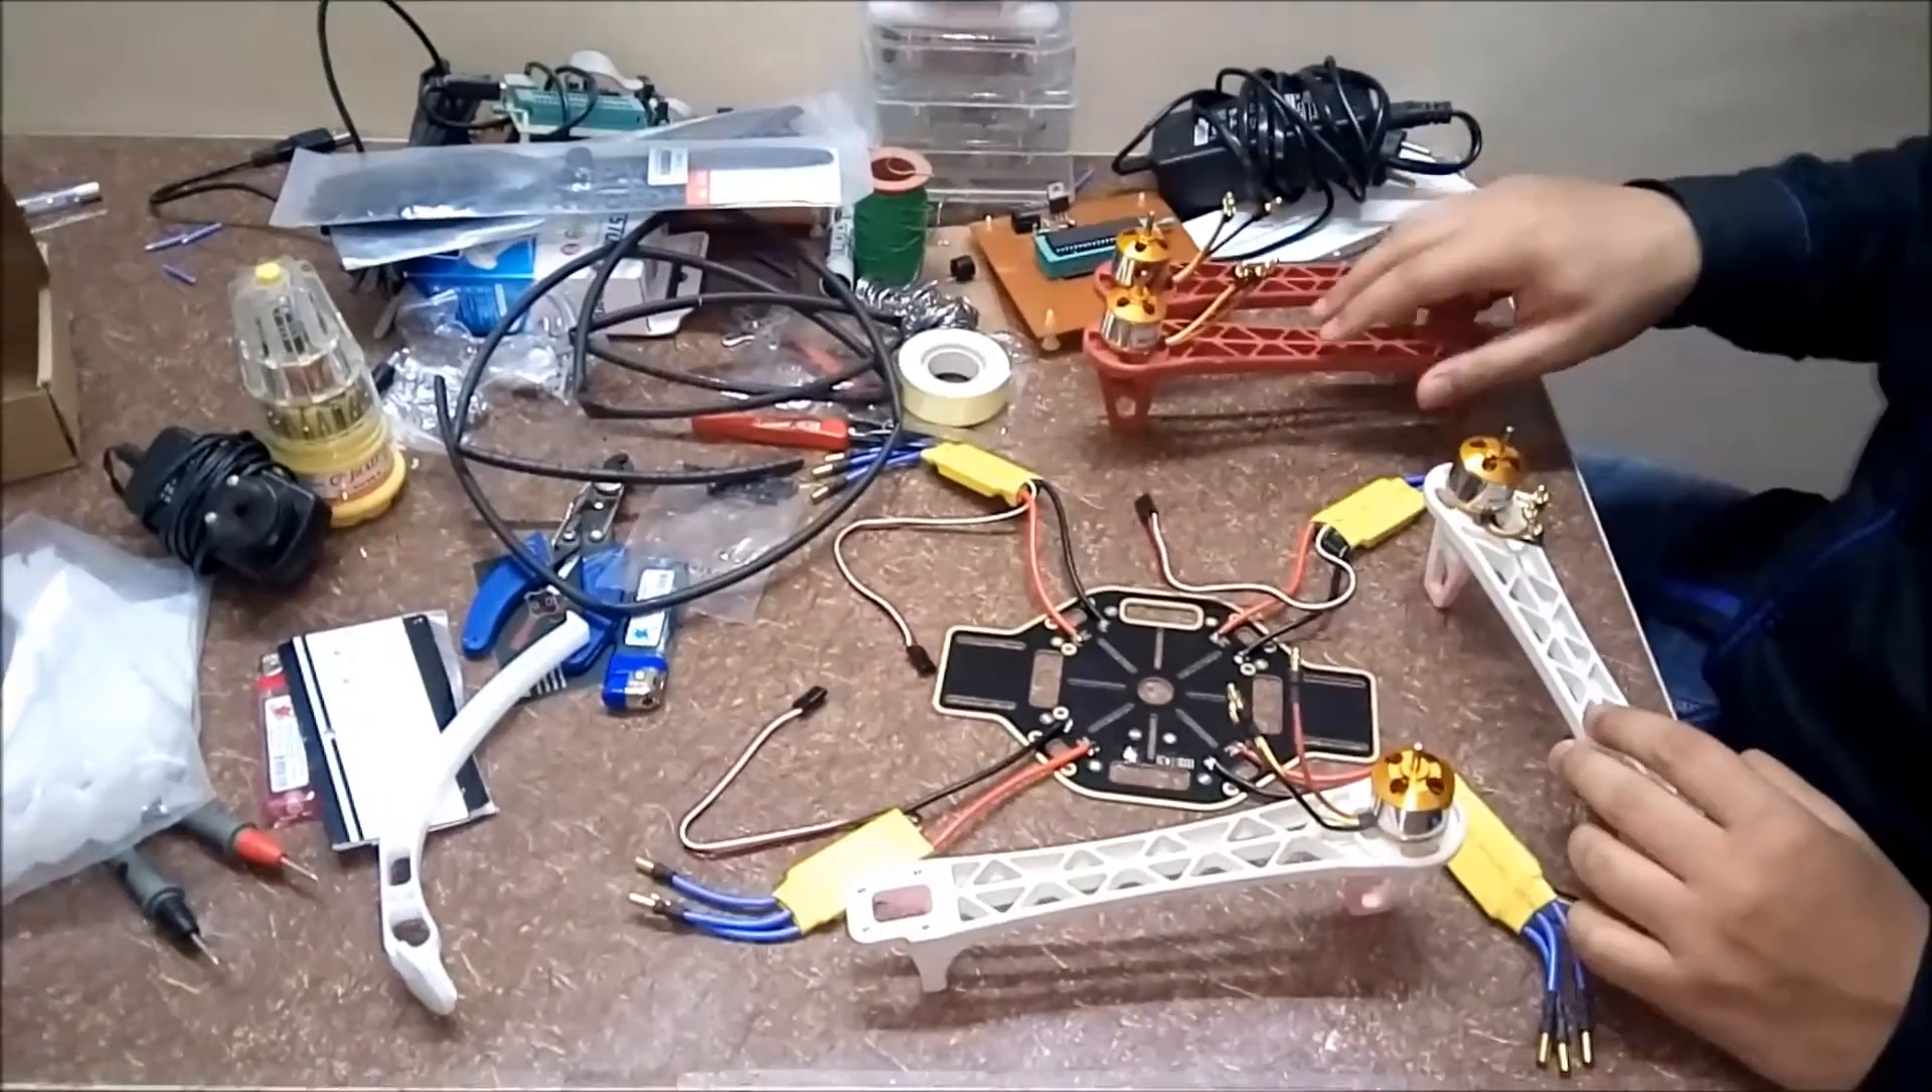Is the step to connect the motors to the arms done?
Yes.